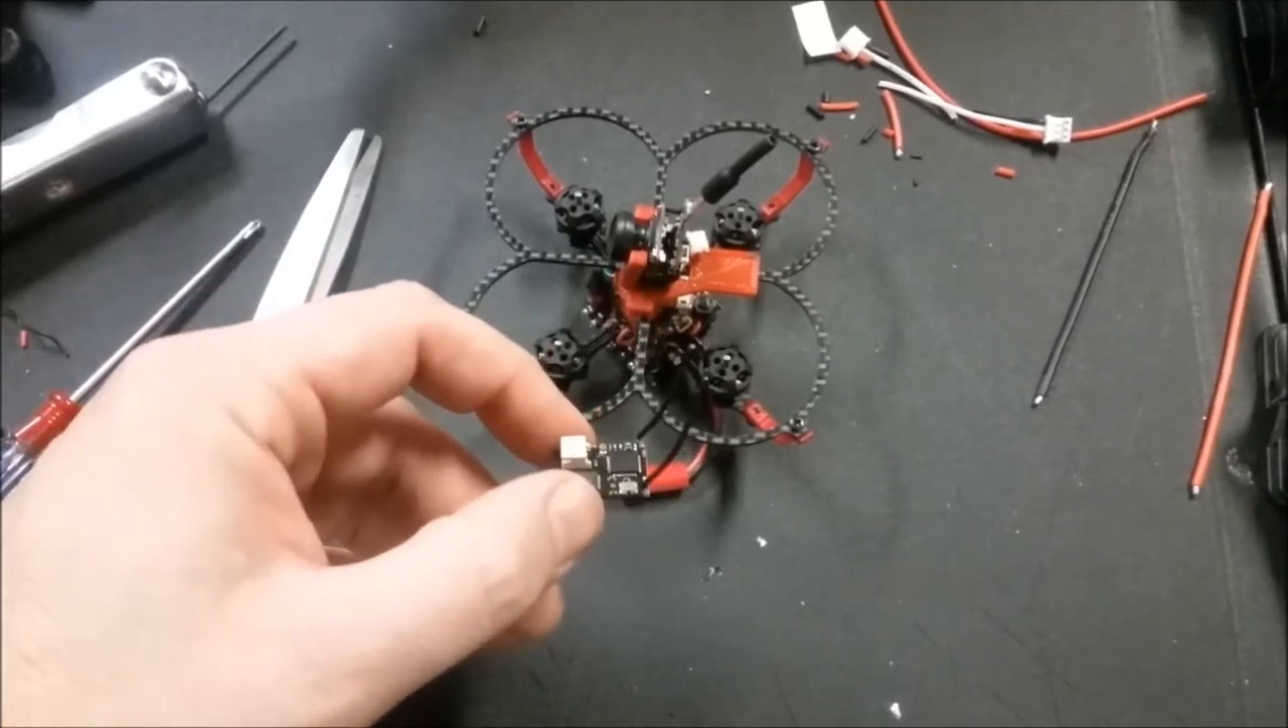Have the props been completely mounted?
No.